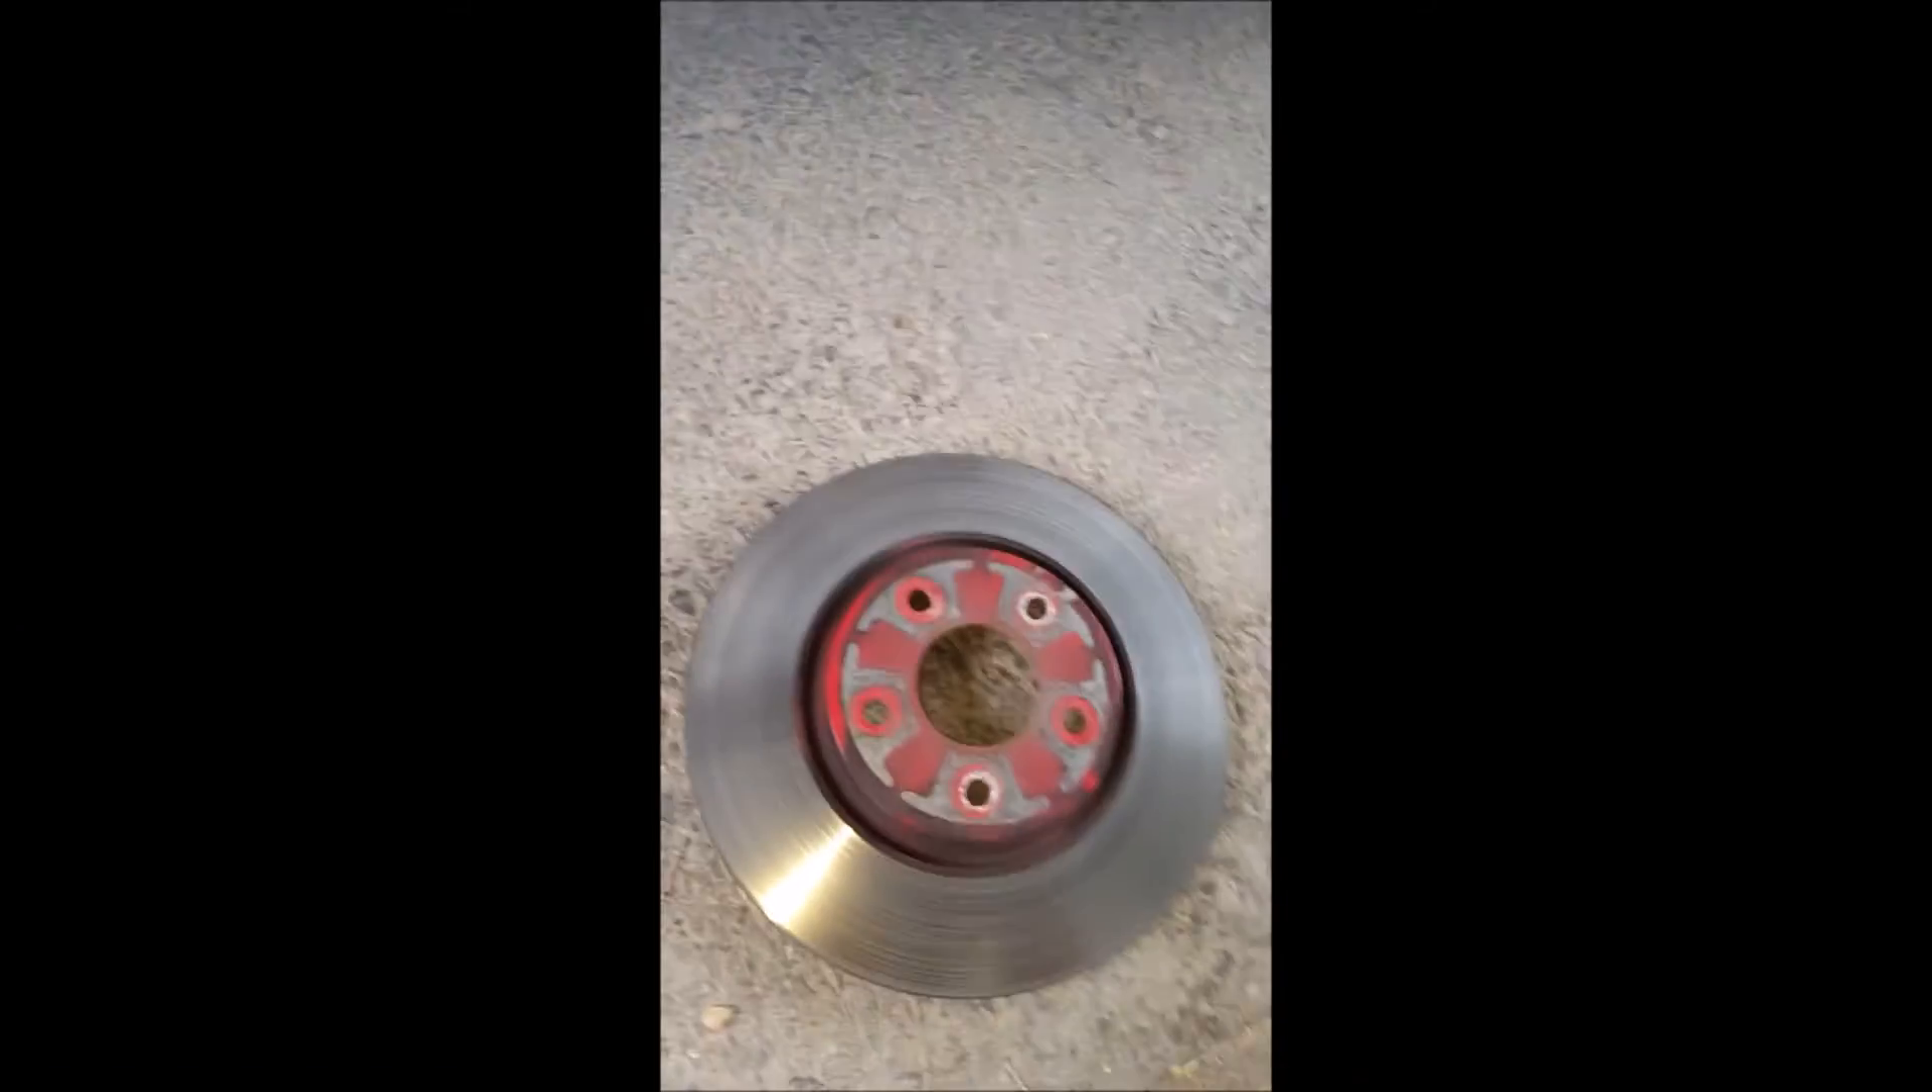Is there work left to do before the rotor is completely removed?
No.